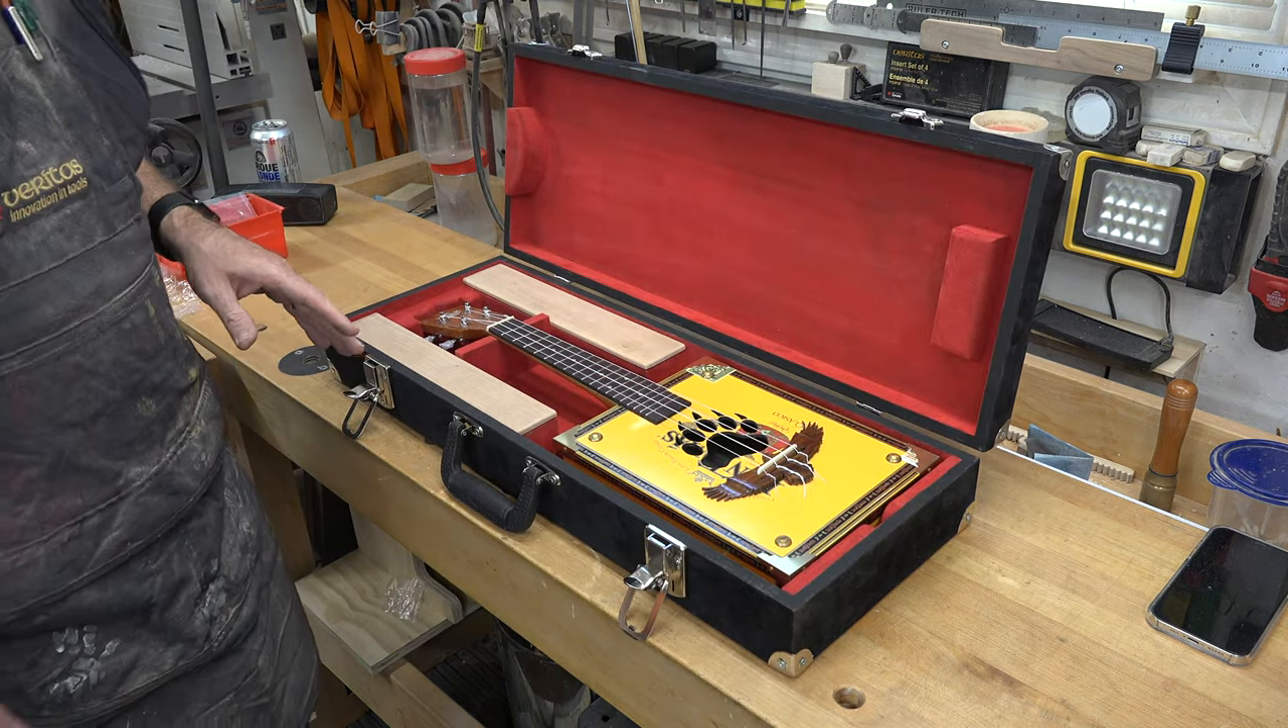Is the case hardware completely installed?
Yes.